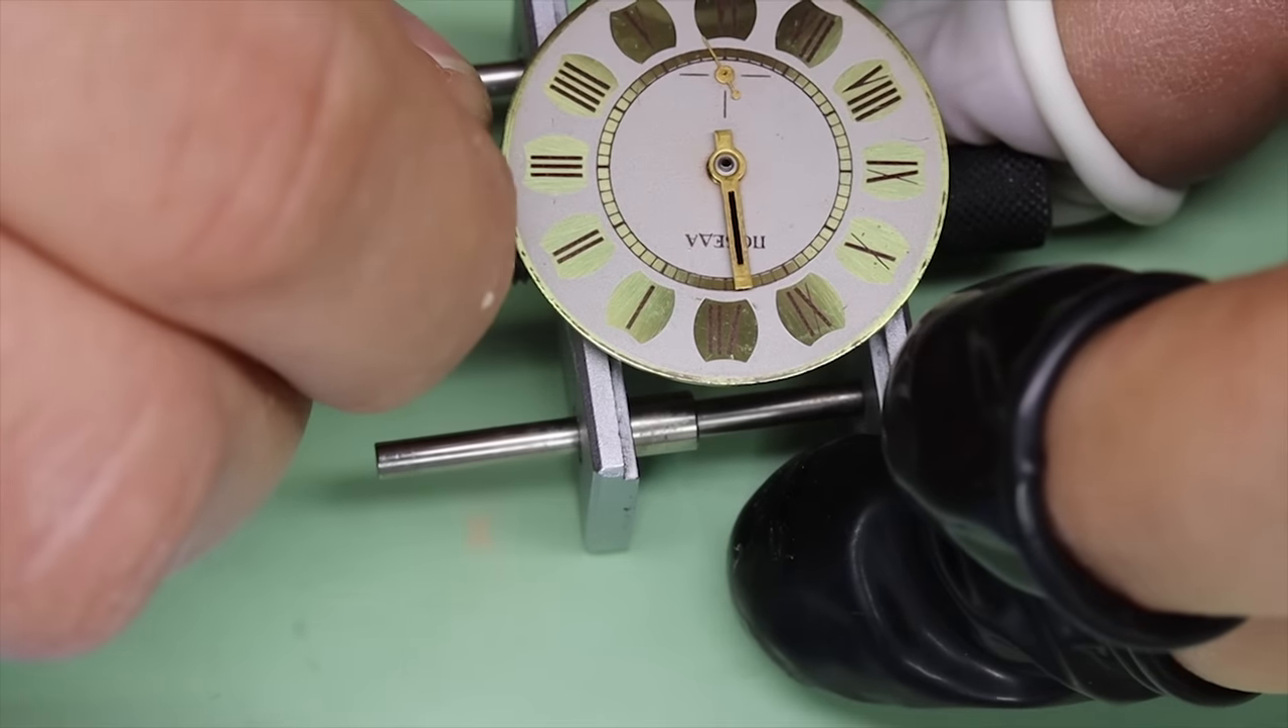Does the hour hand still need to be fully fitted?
No.